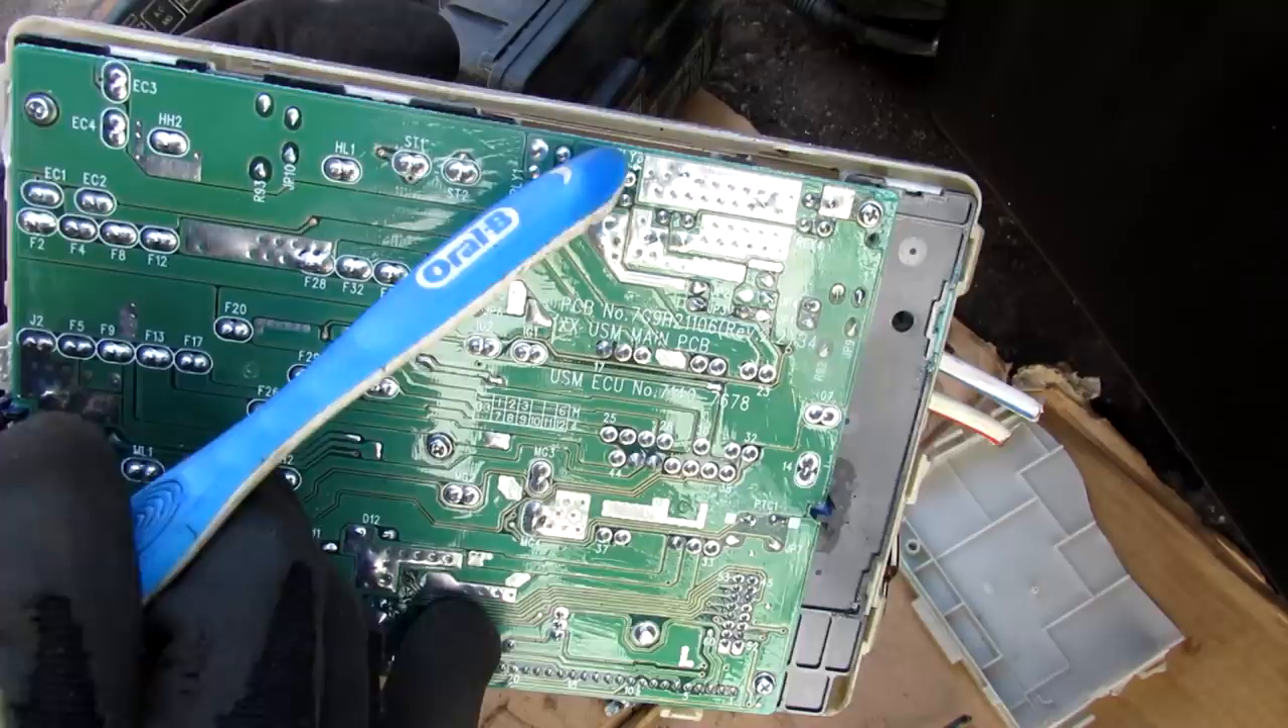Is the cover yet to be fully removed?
No.